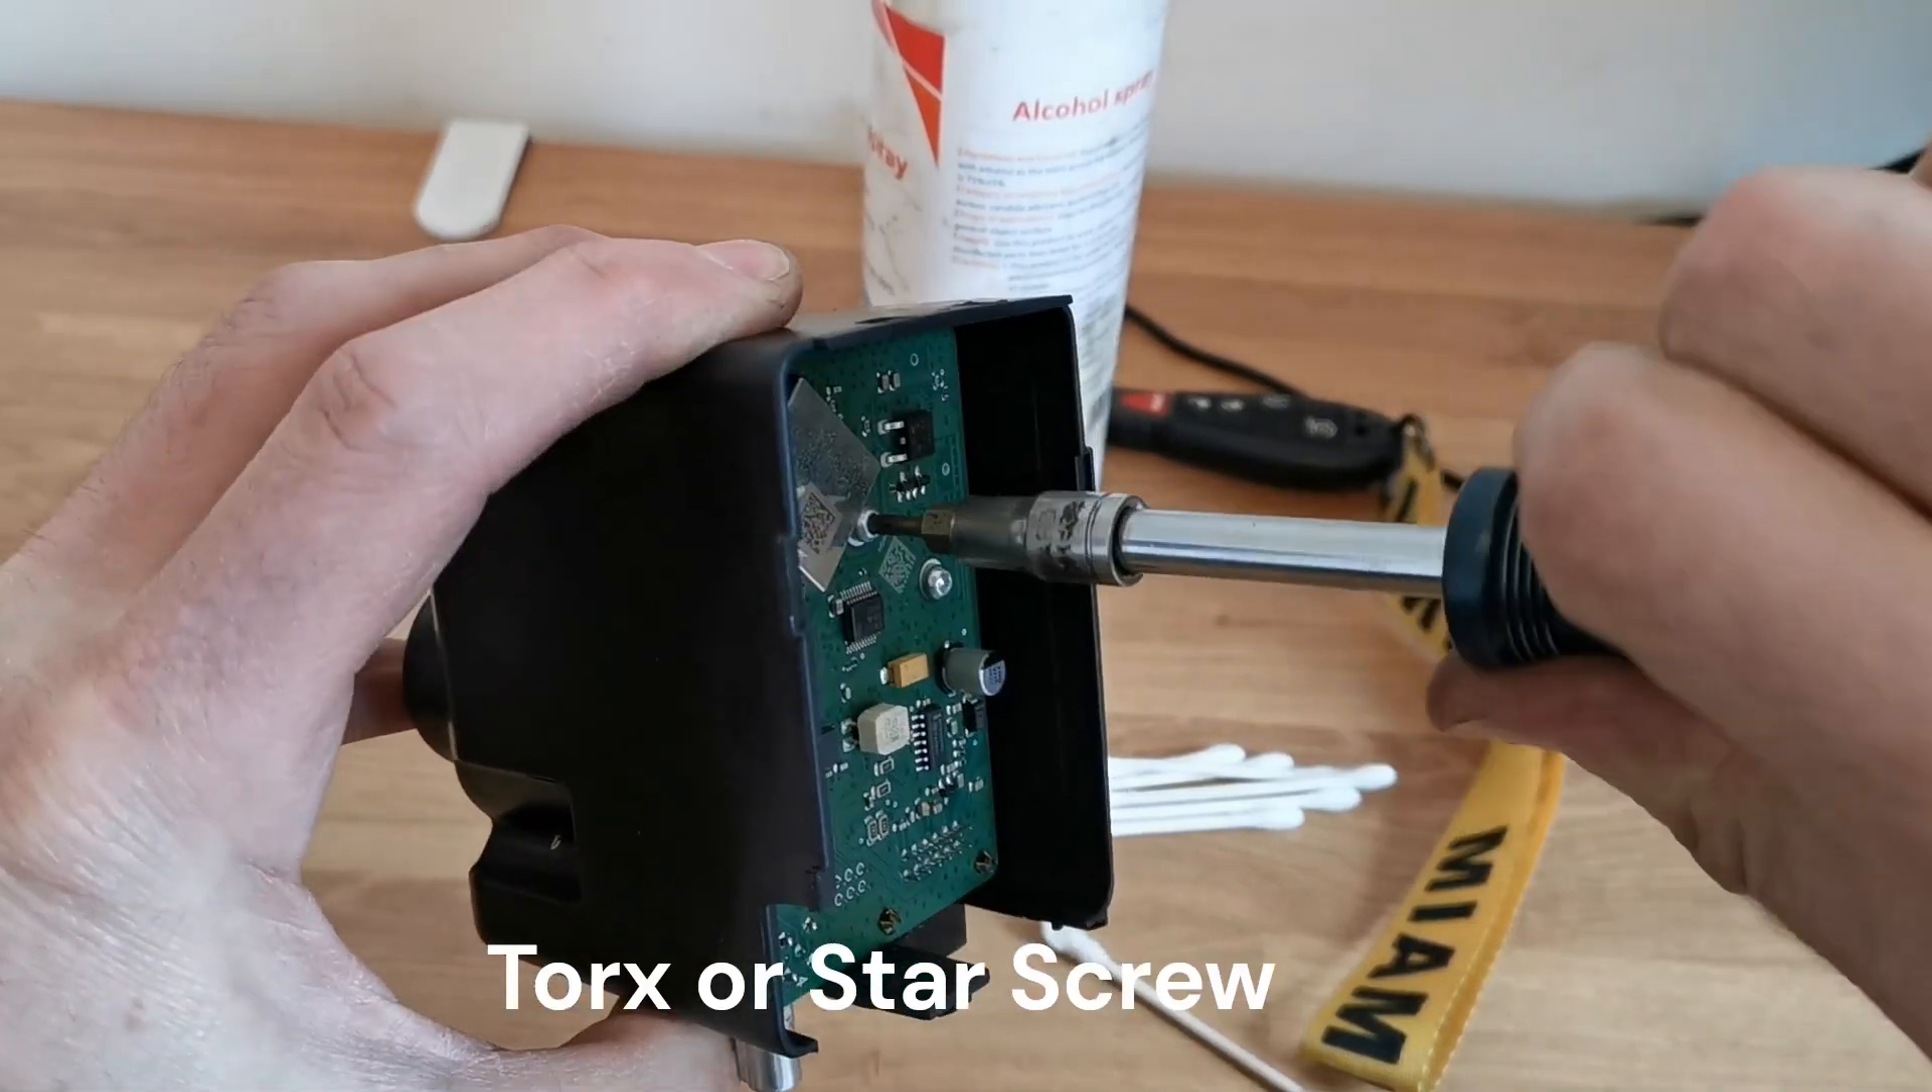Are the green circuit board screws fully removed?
No.